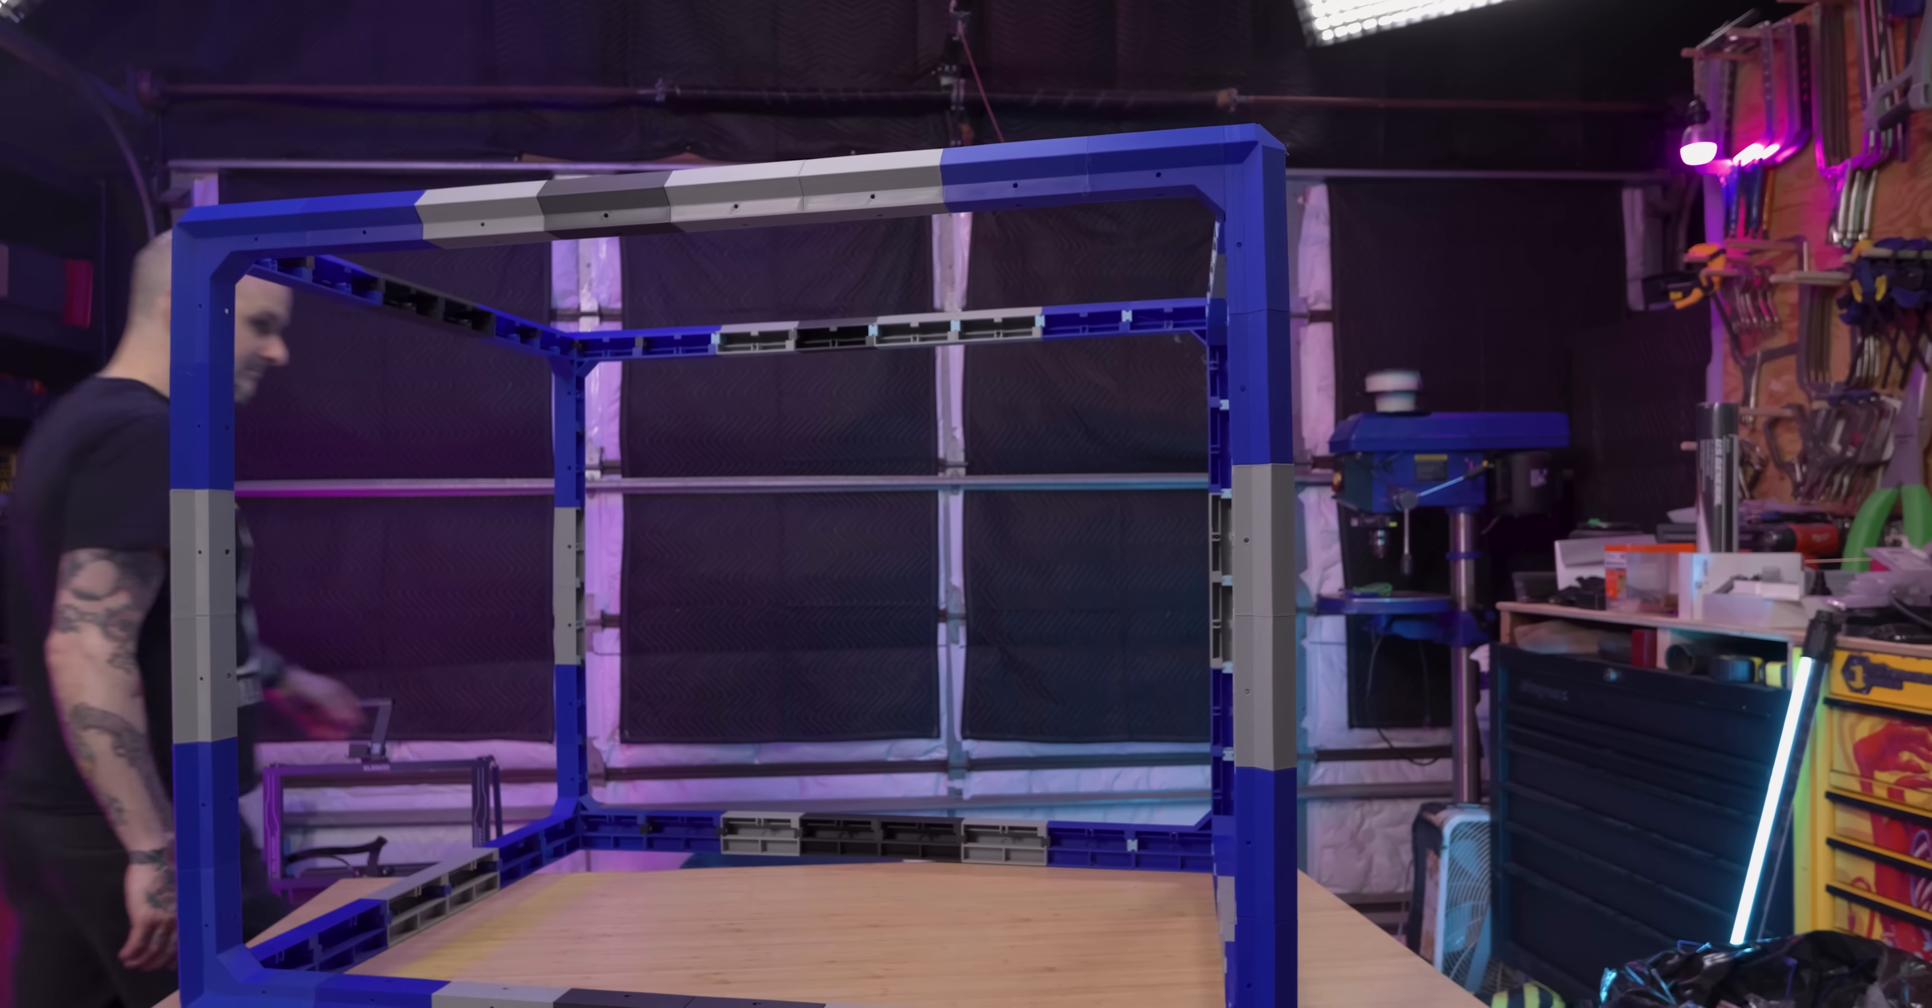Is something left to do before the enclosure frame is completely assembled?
No.